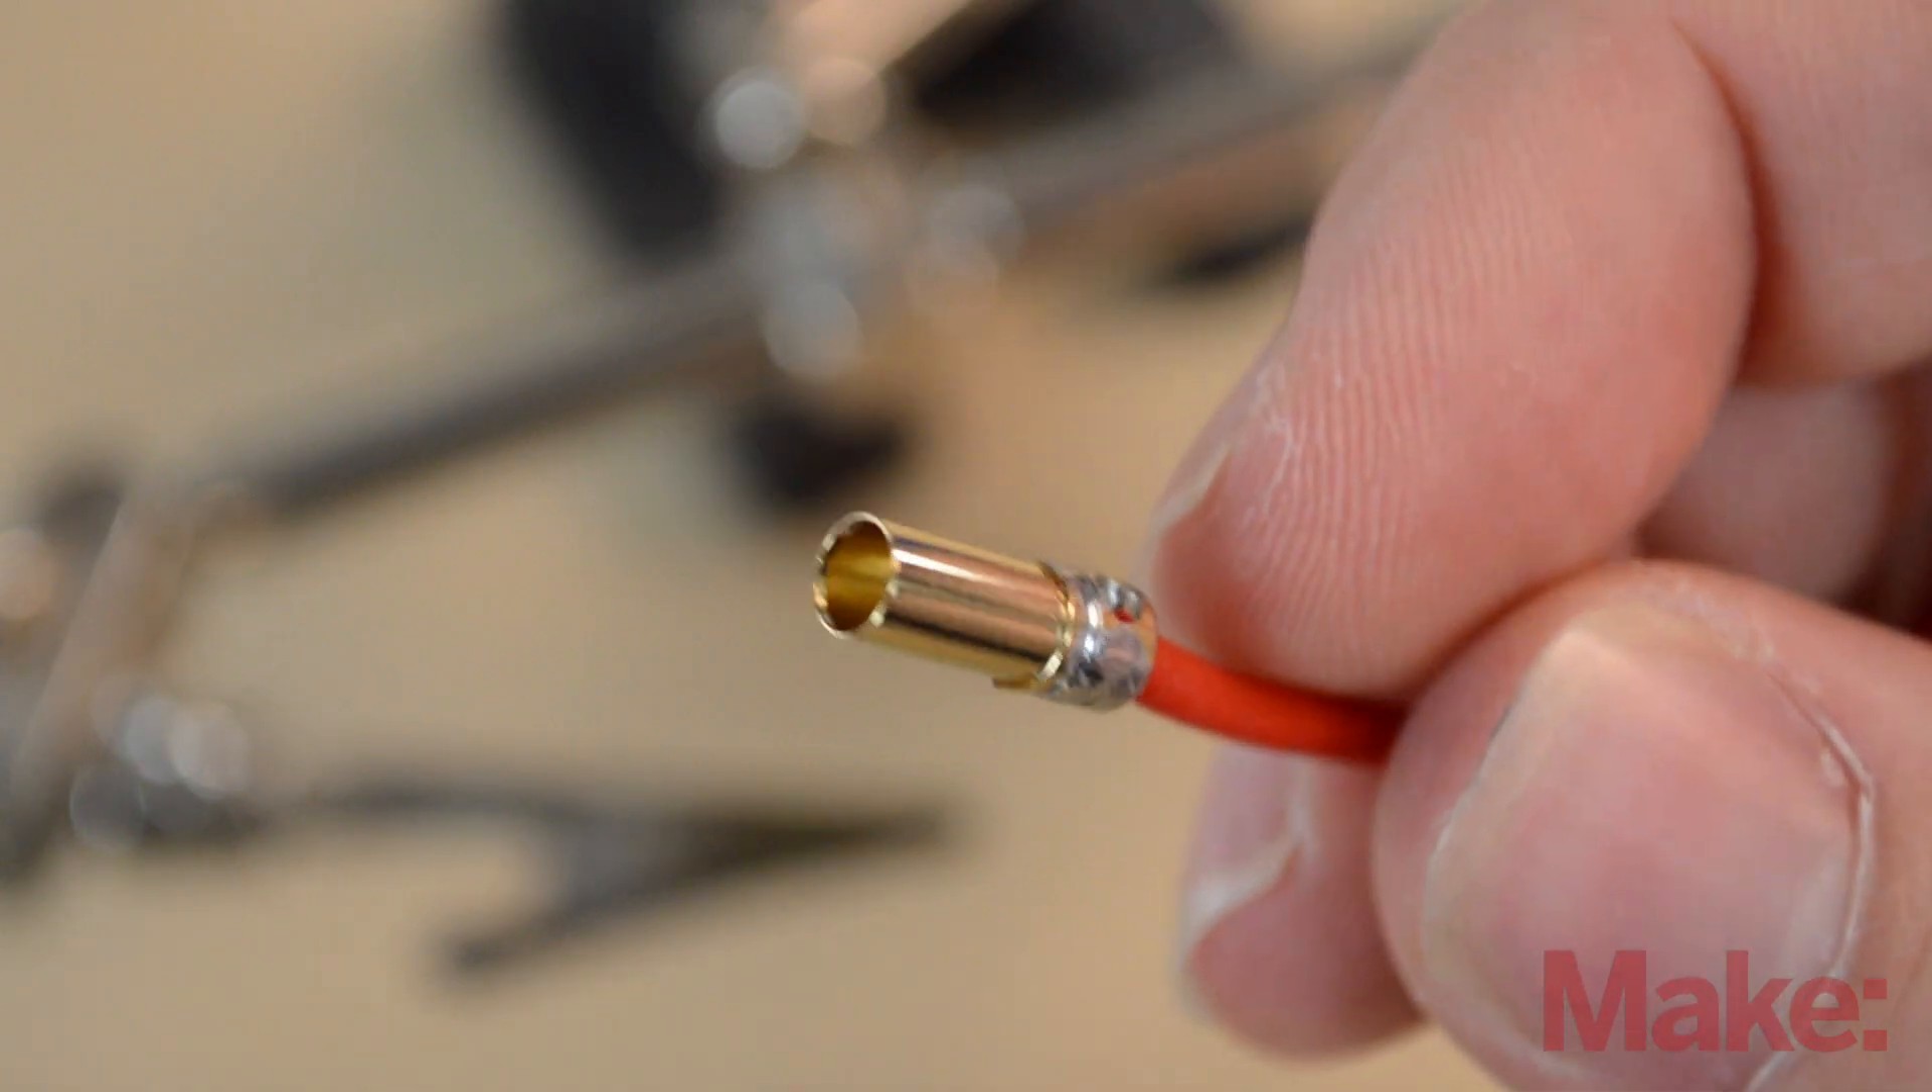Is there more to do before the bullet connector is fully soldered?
No.